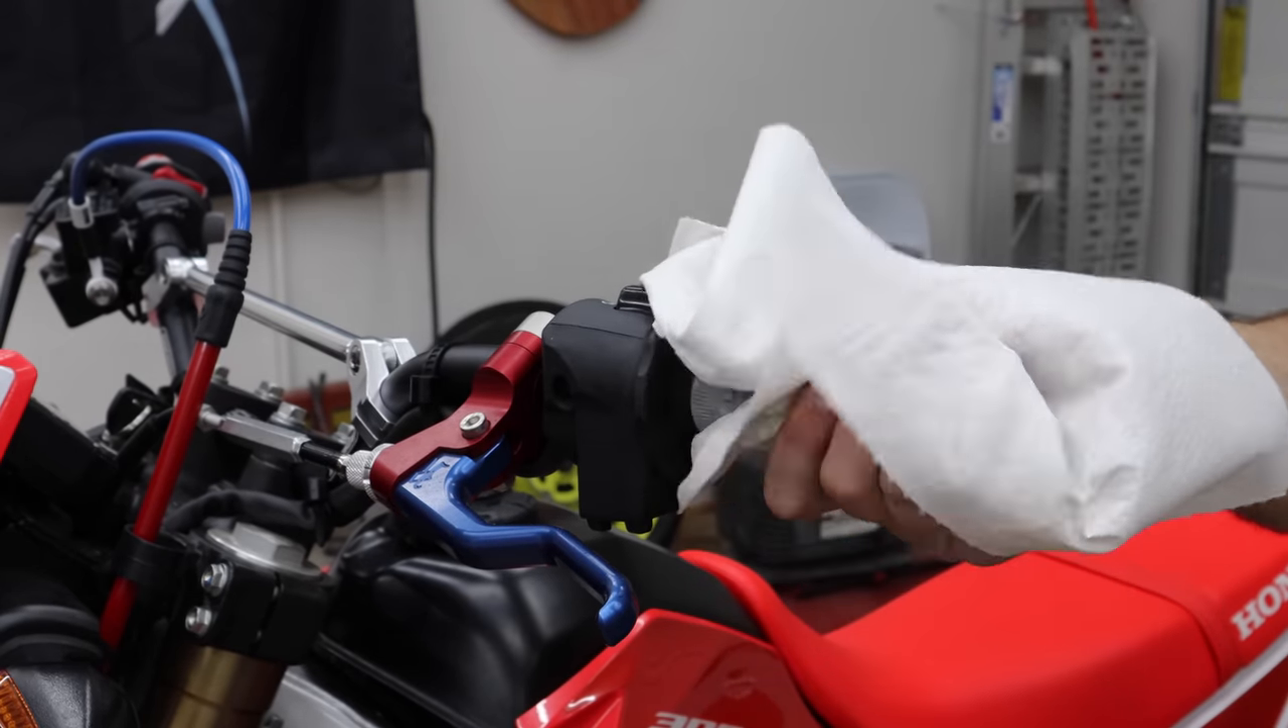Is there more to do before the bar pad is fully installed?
Yes.